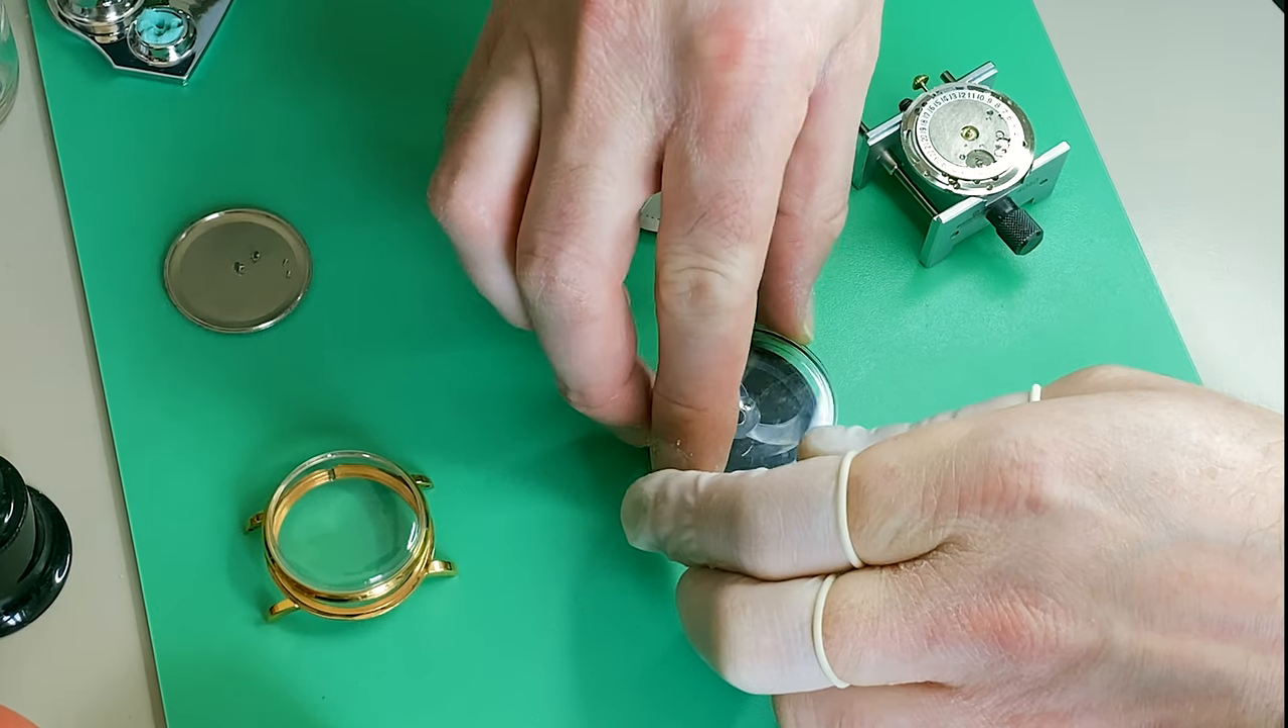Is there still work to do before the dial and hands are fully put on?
Yes.